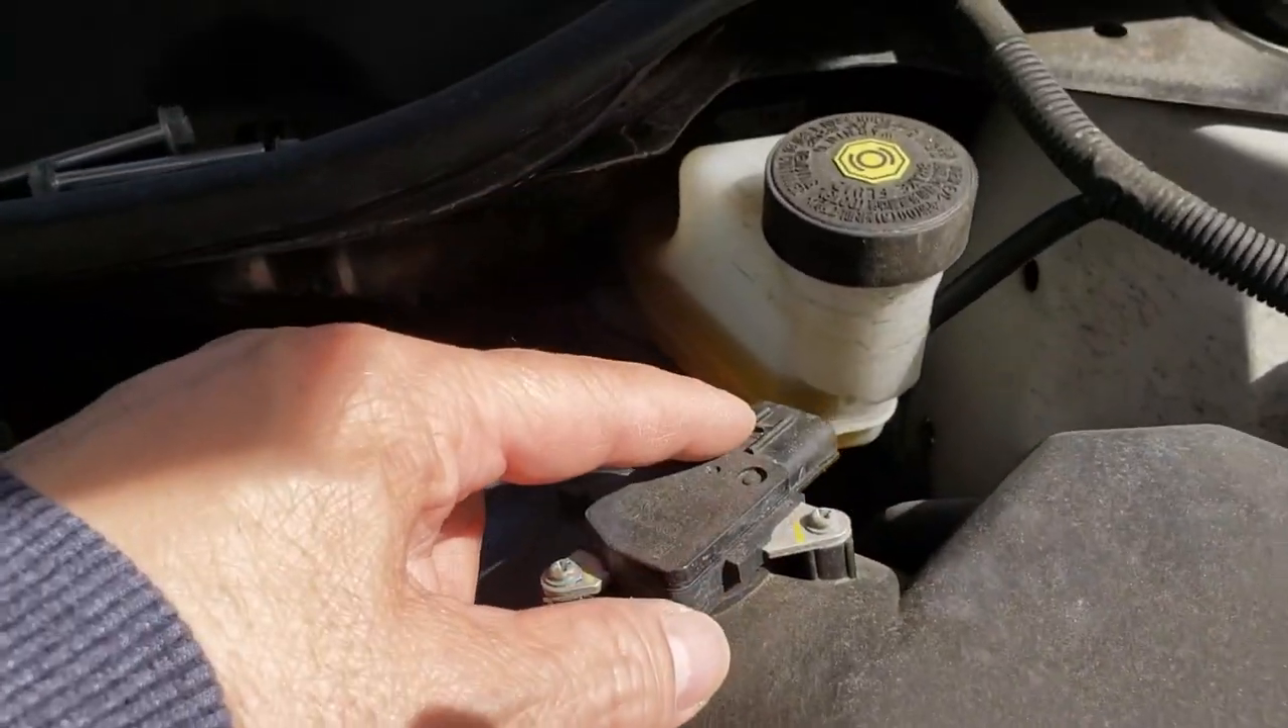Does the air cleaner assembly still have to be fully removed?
Yes.